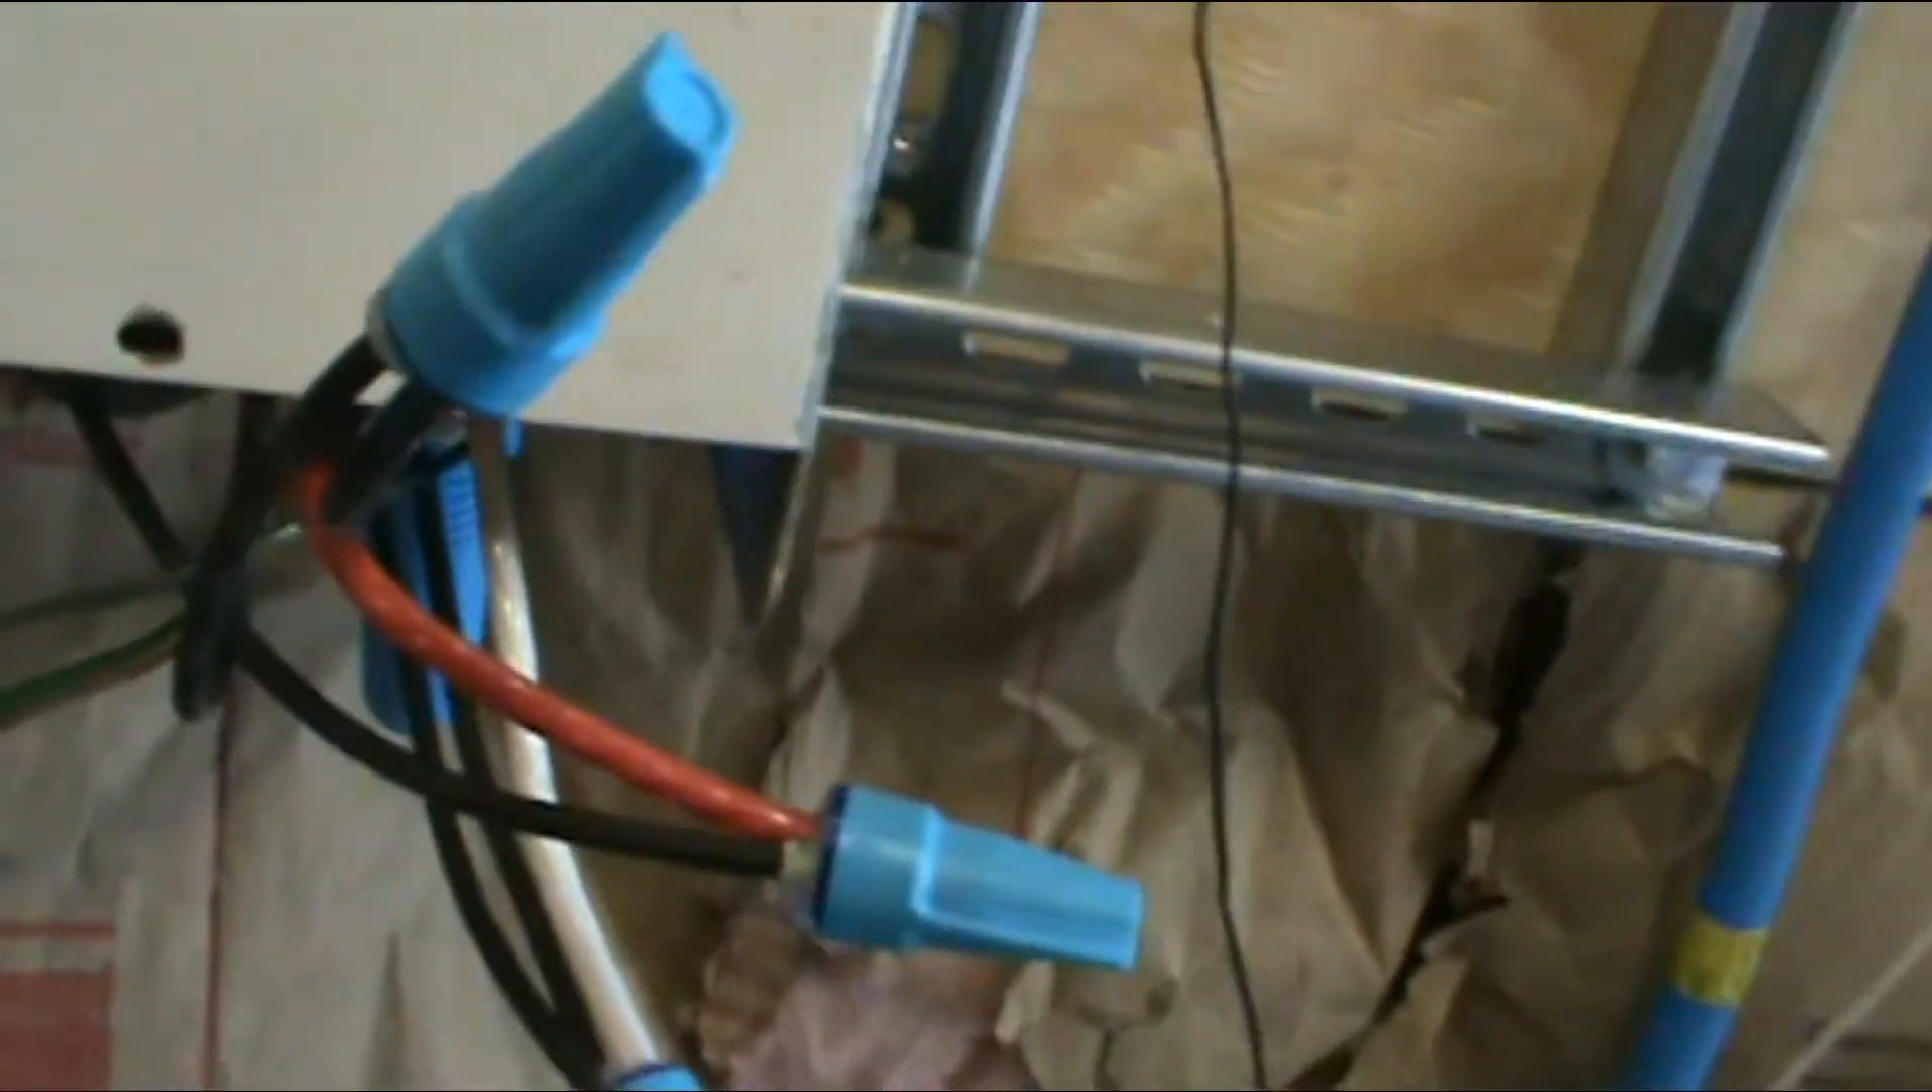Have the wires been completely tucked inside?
No.